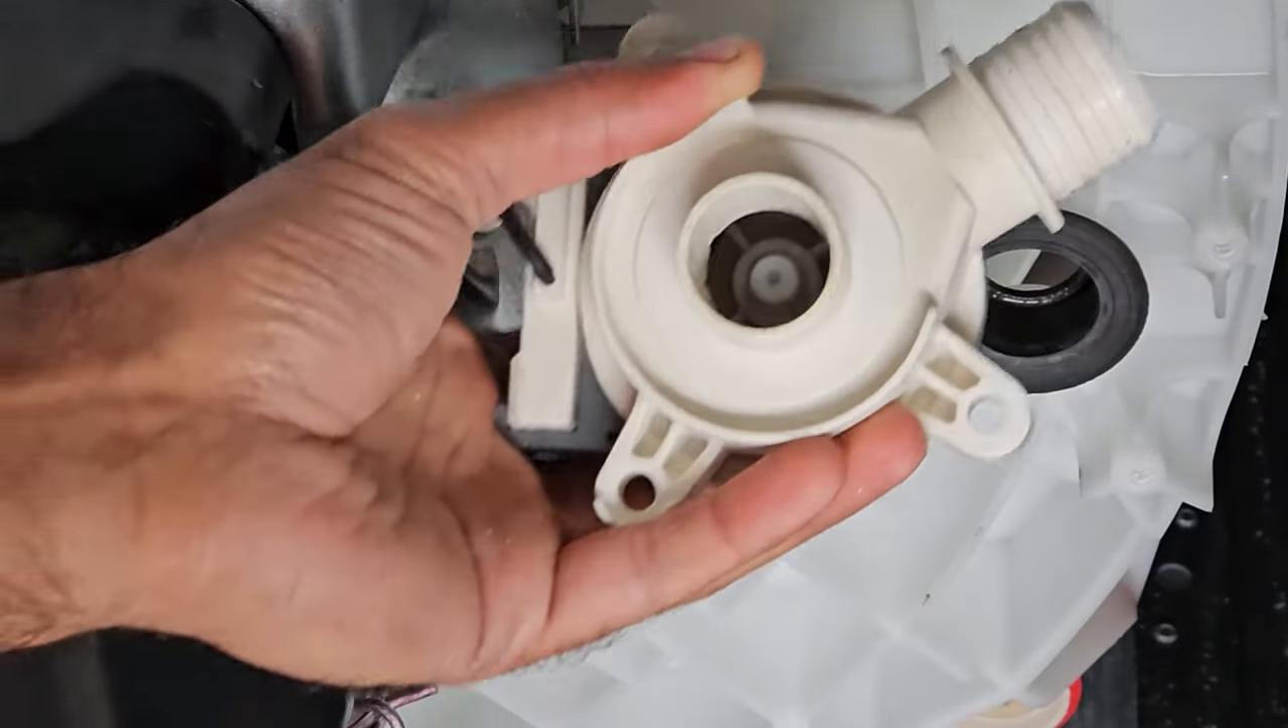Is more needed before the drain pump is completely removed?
No.